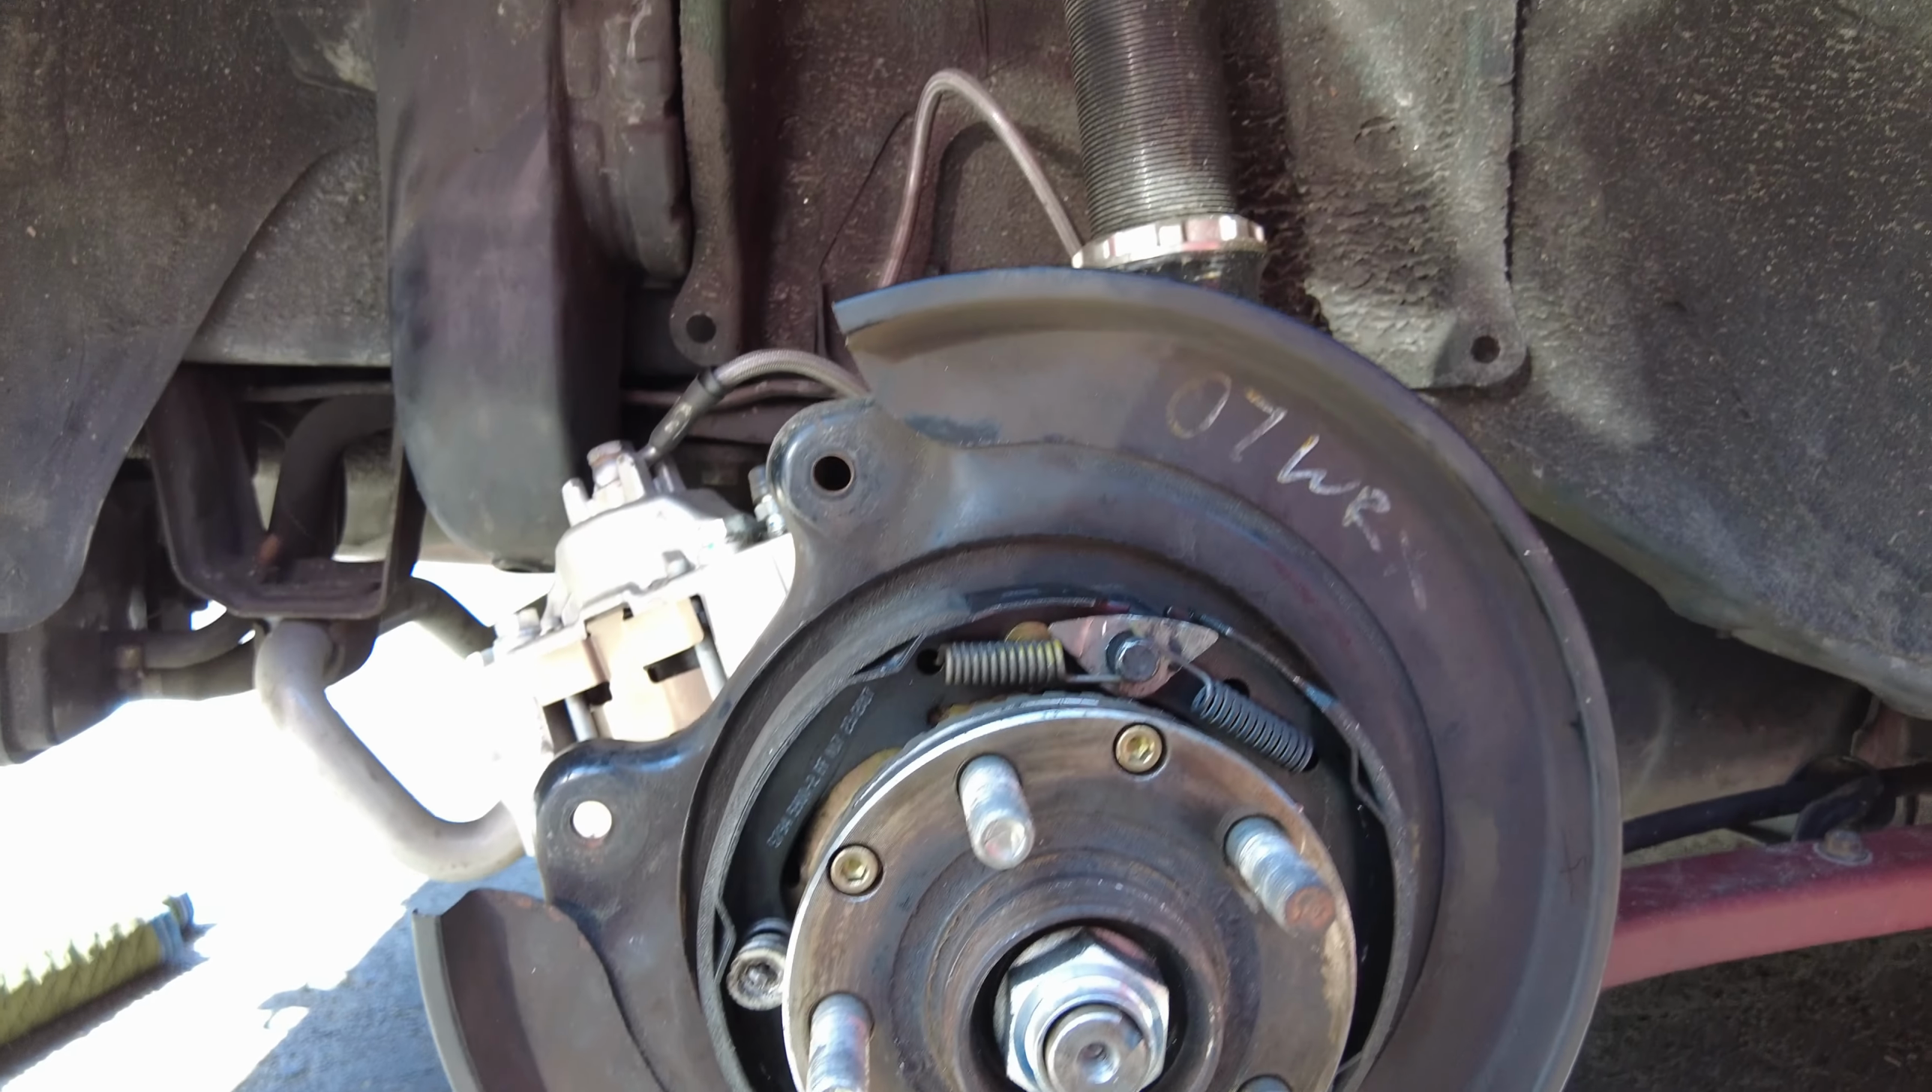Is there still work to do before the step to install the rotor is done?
Yes.